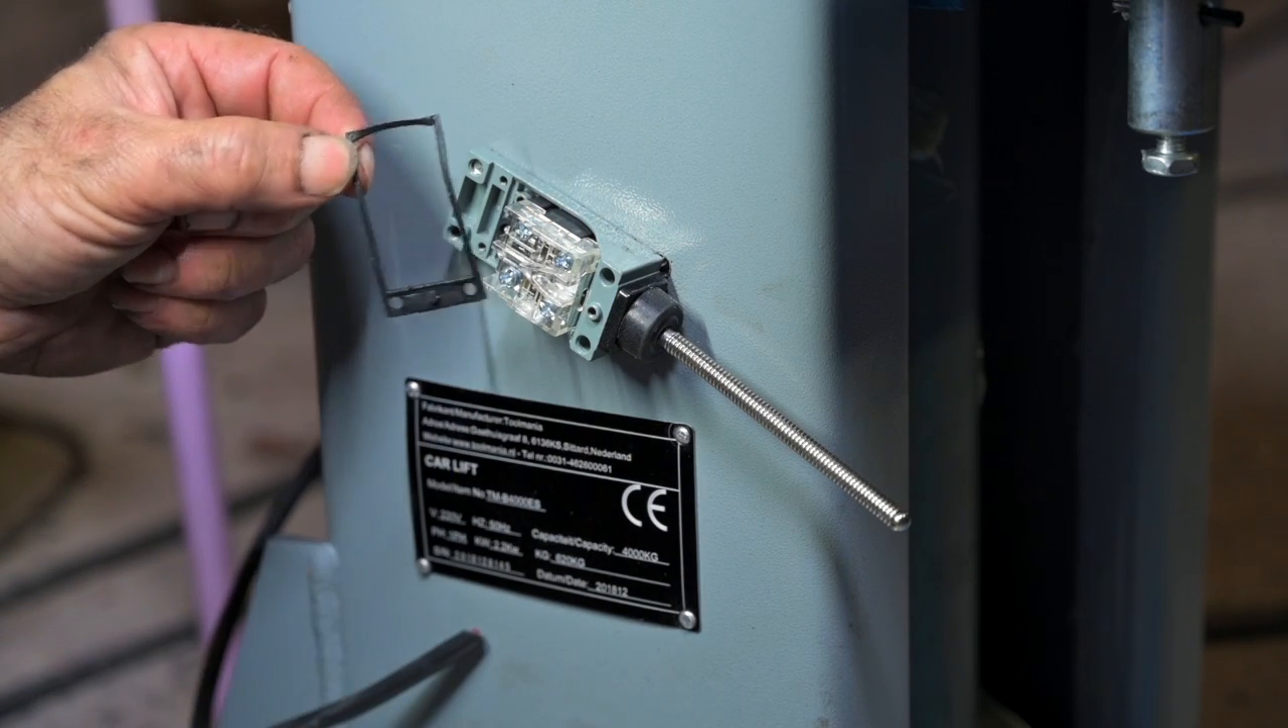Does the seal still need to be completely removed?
No.